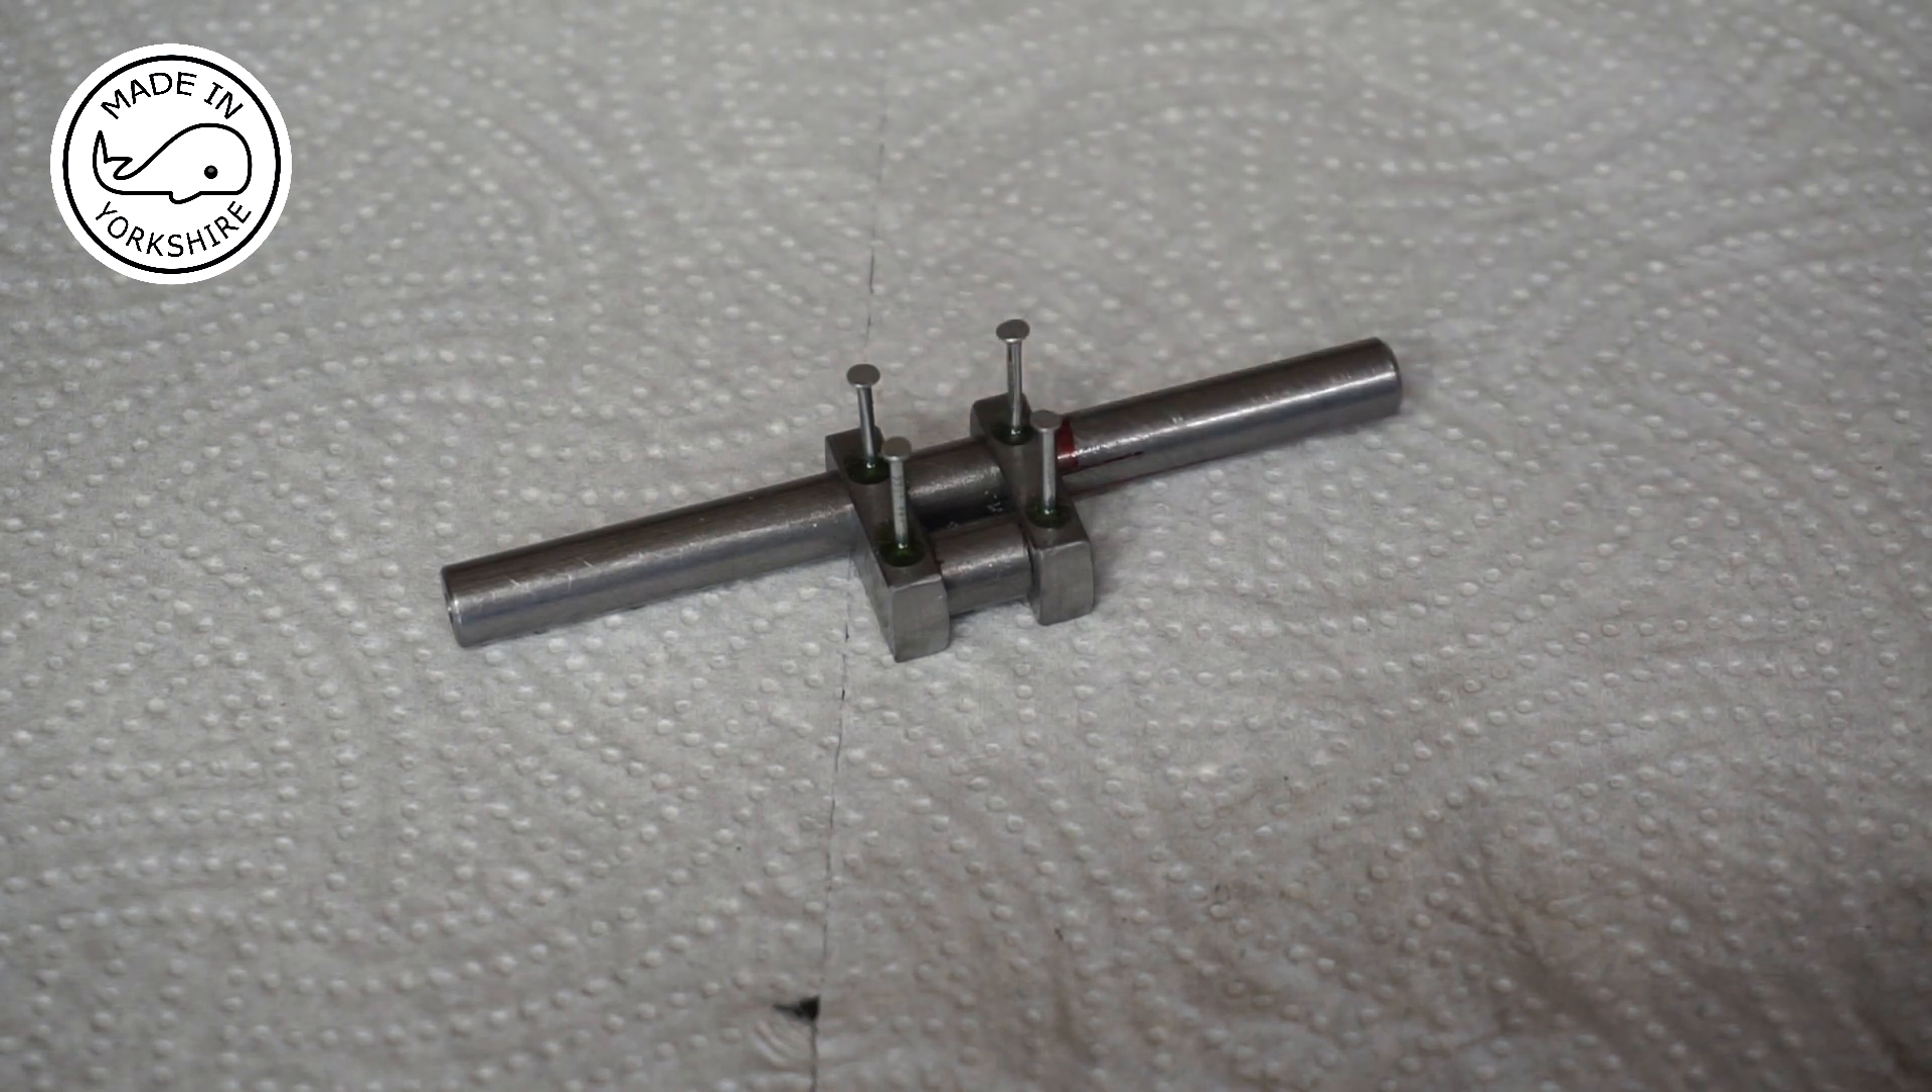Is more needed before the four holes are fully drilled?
No.